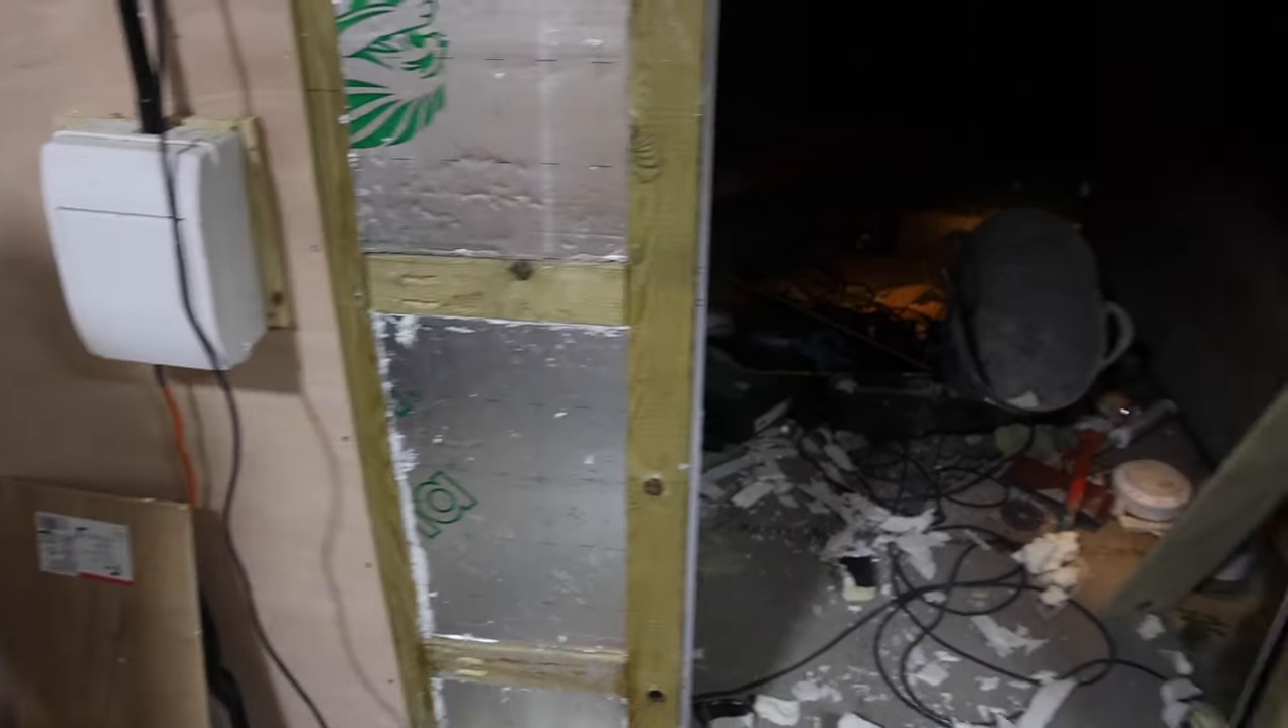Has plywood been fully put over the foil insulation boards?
No.